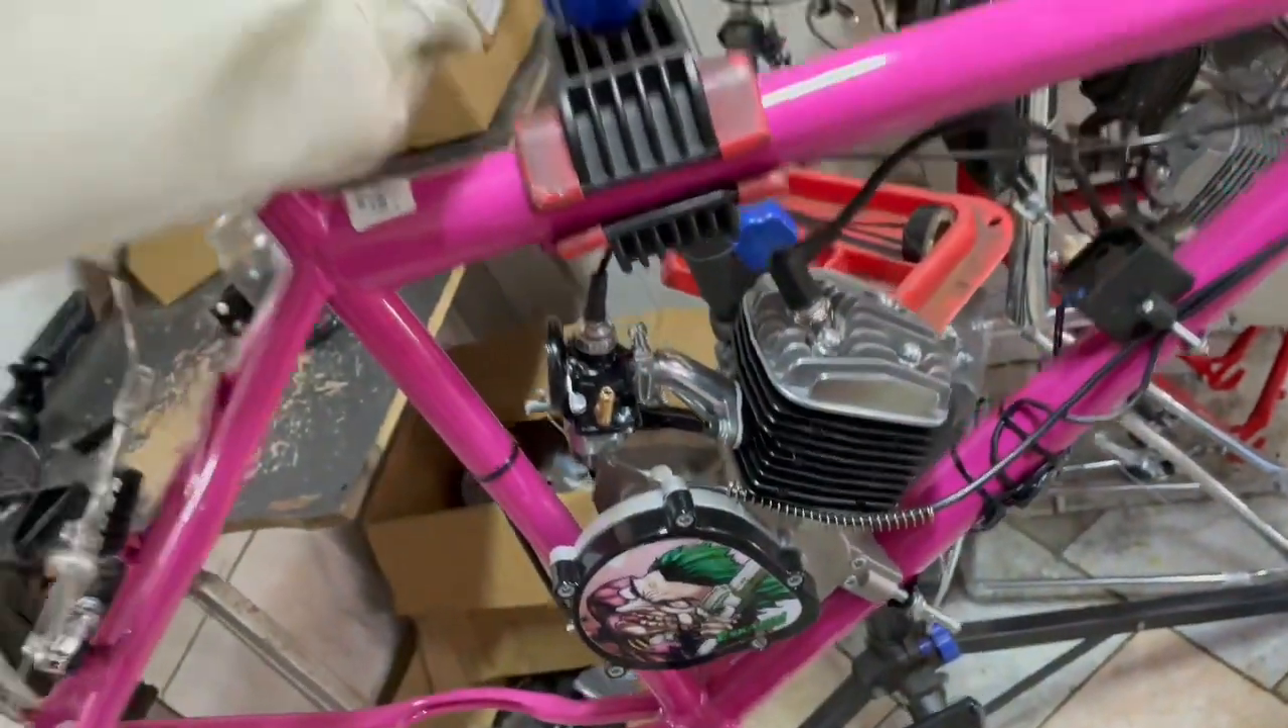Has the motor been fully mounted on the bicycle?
Yes.